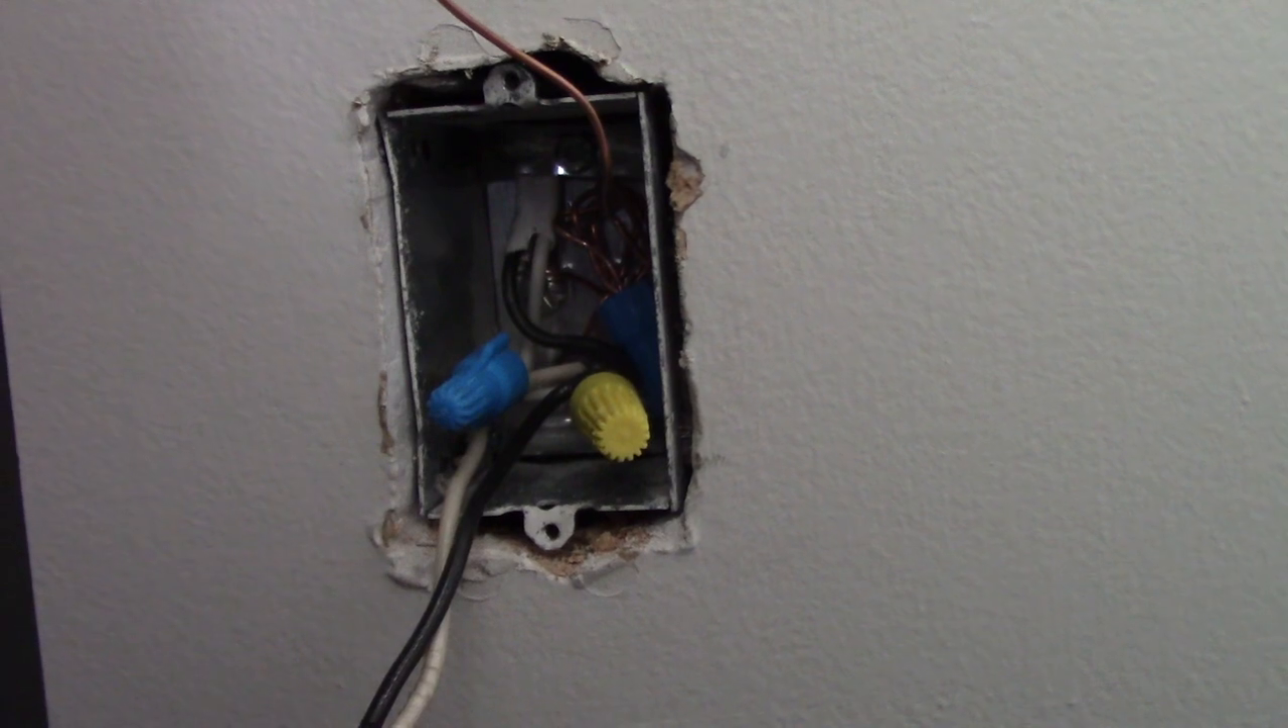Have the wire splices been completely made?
Yes.